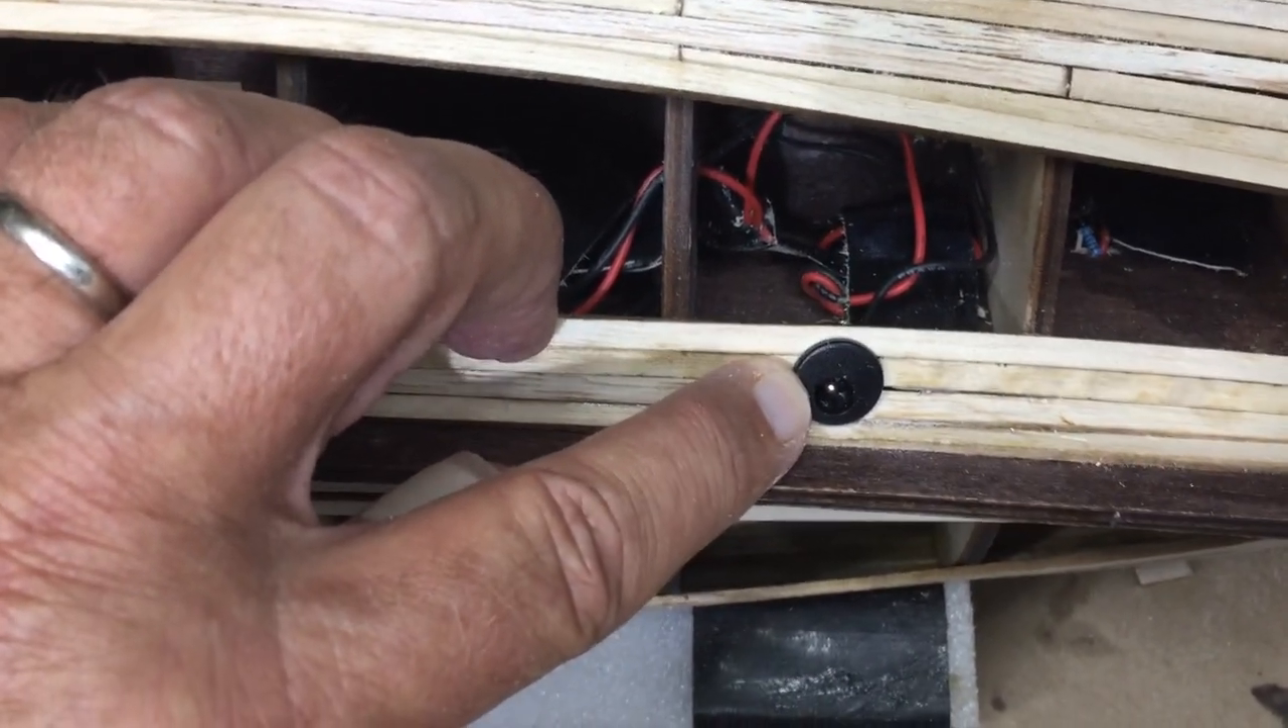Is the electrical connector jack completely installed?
Yes.